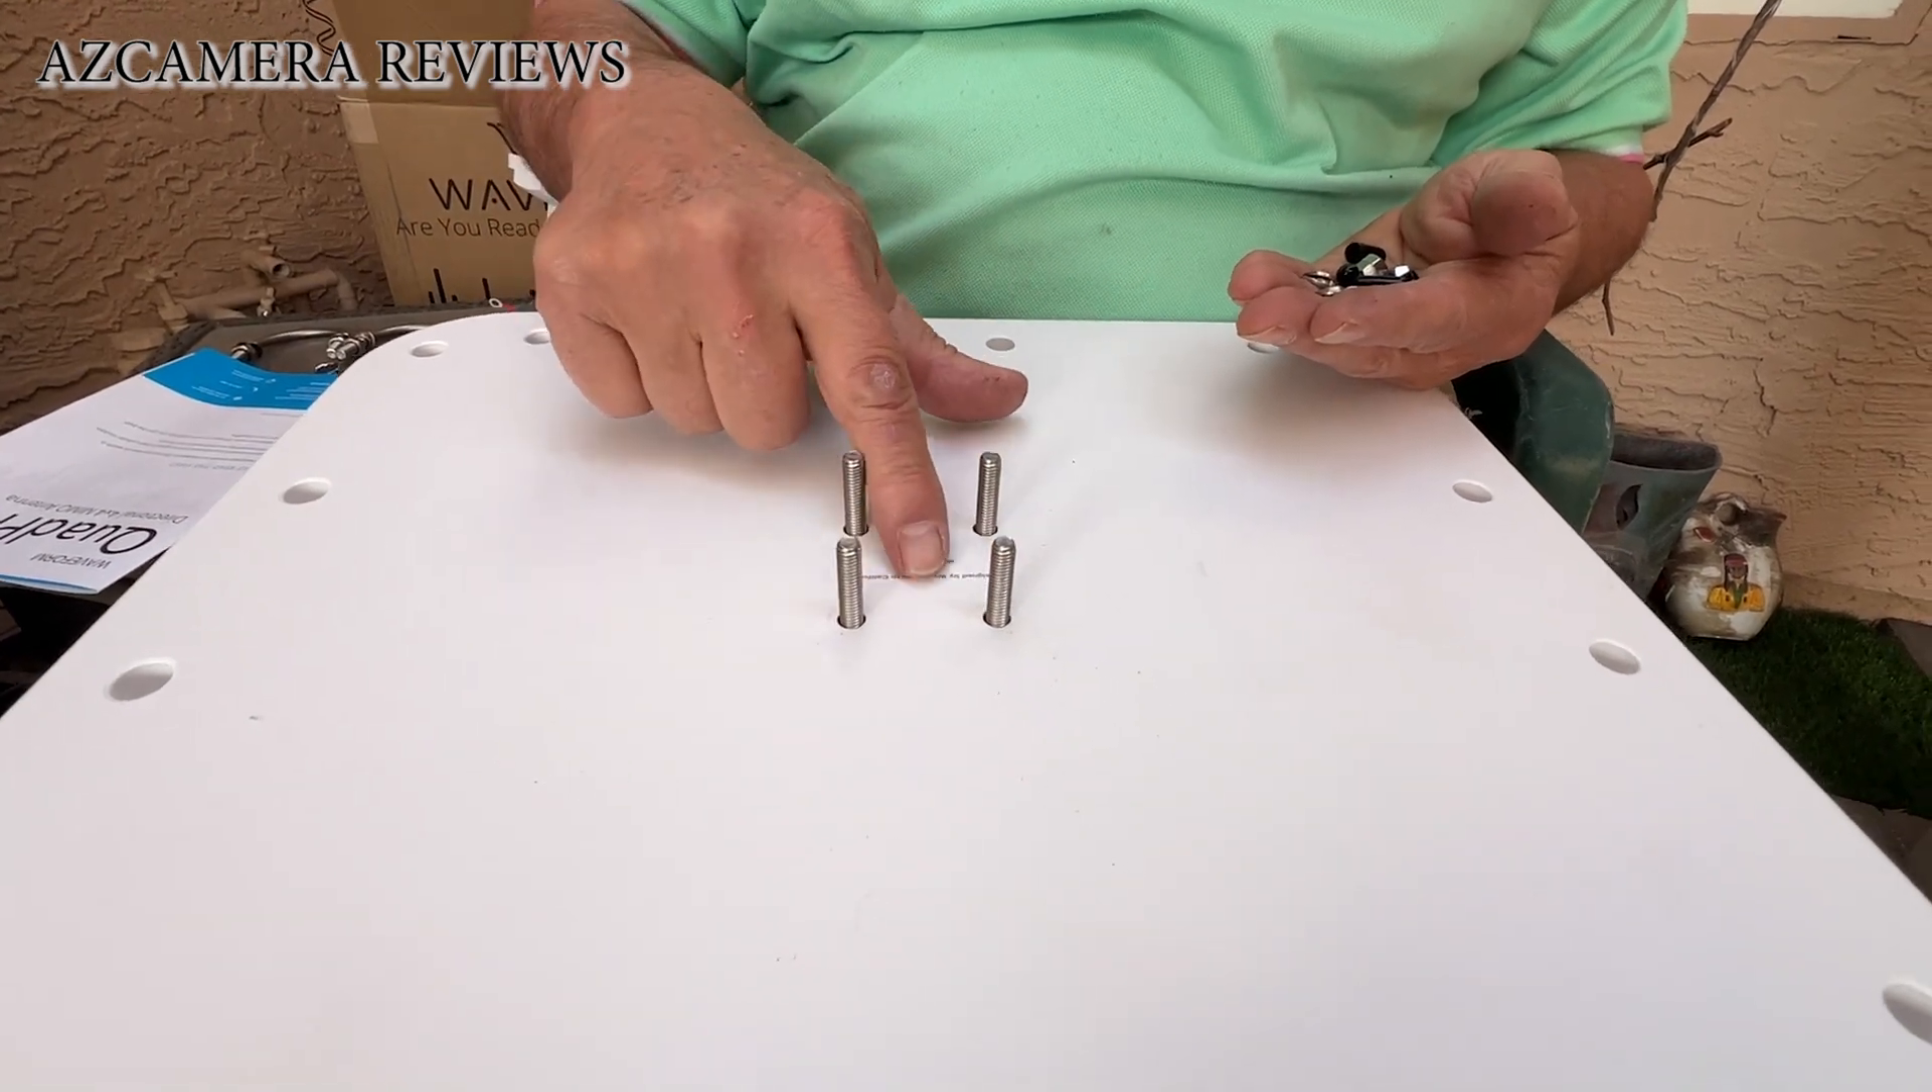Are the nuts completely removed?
Yes.